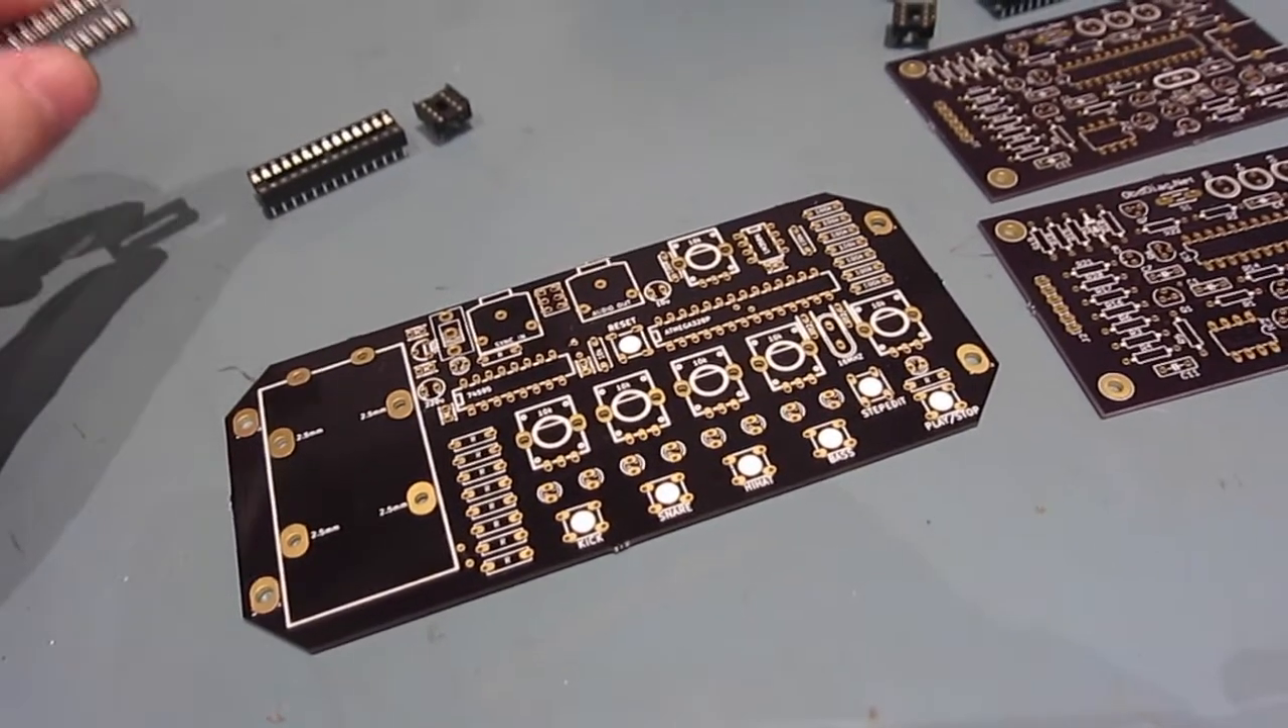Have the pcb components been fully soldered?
No.